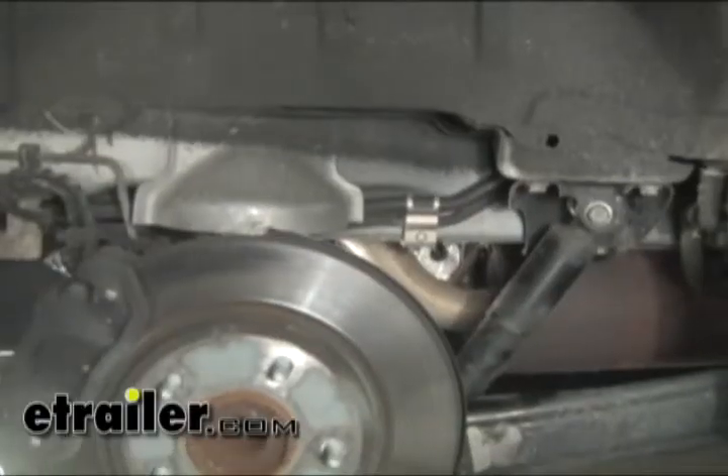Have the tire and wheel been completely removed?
Yes.